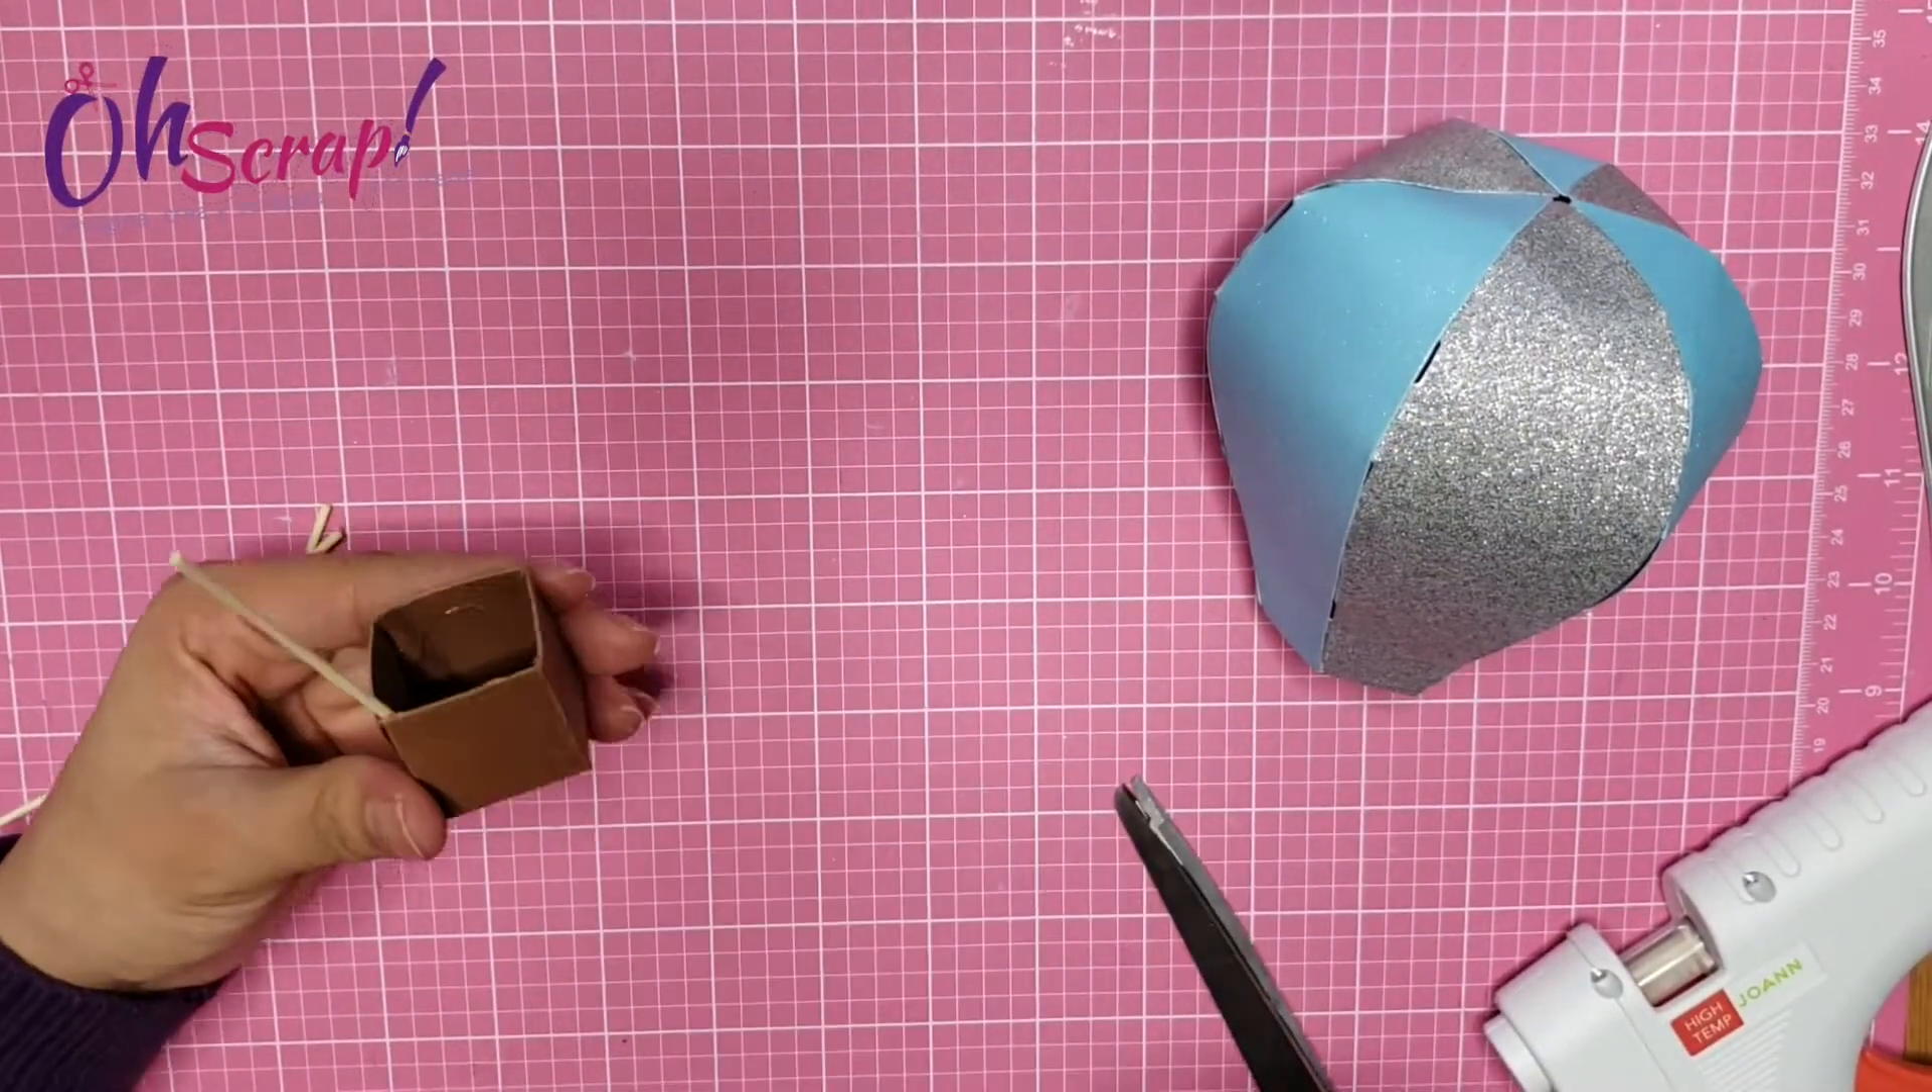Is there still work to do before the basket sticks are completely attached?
Yes.